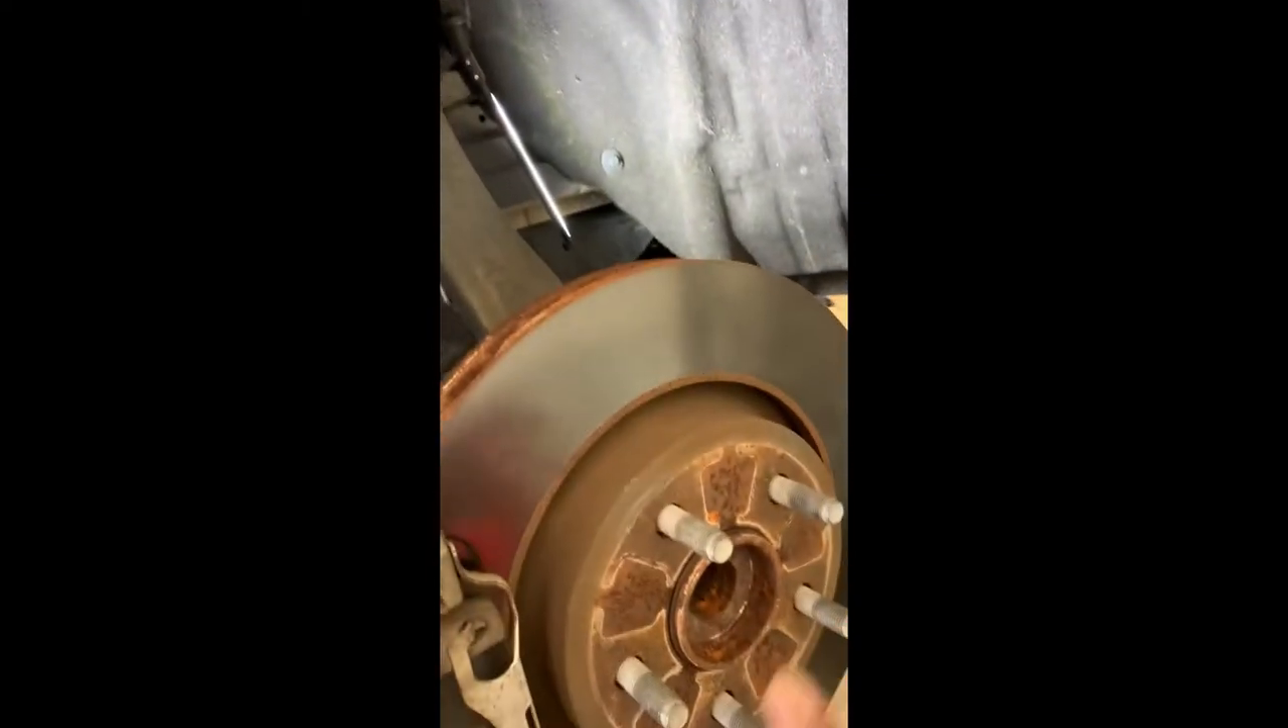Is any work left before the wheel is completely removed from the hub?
No.